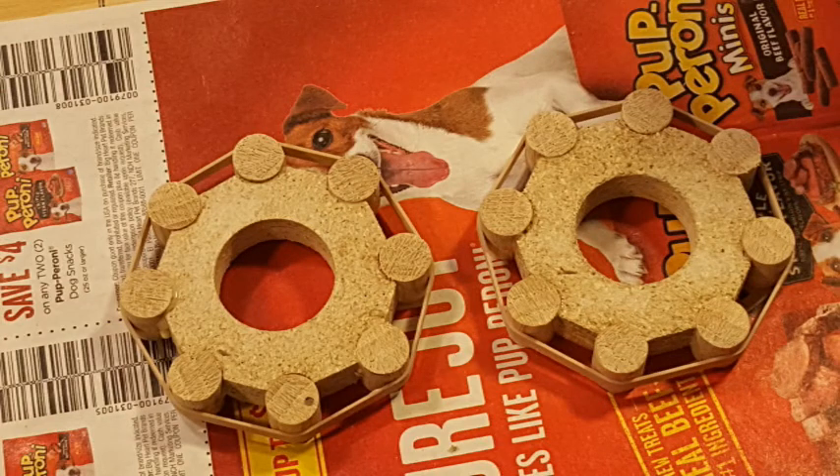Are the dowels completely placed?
Yes.